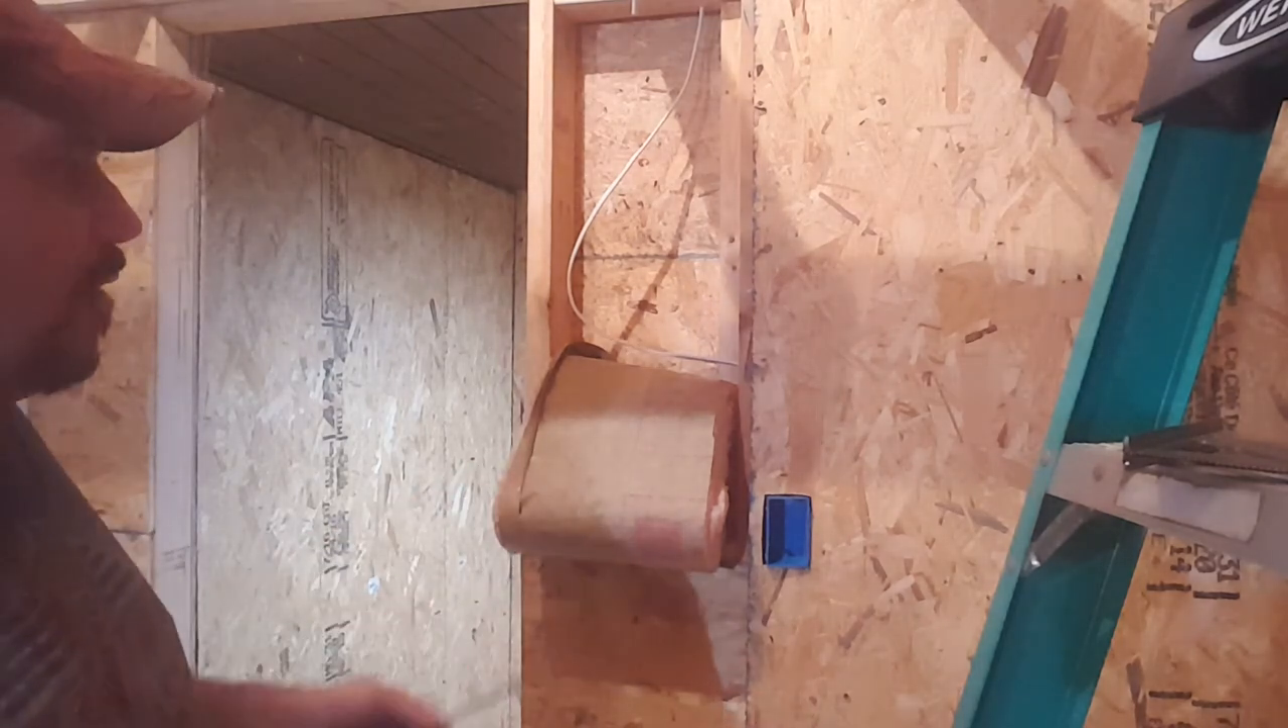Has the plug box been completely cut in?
Yes.